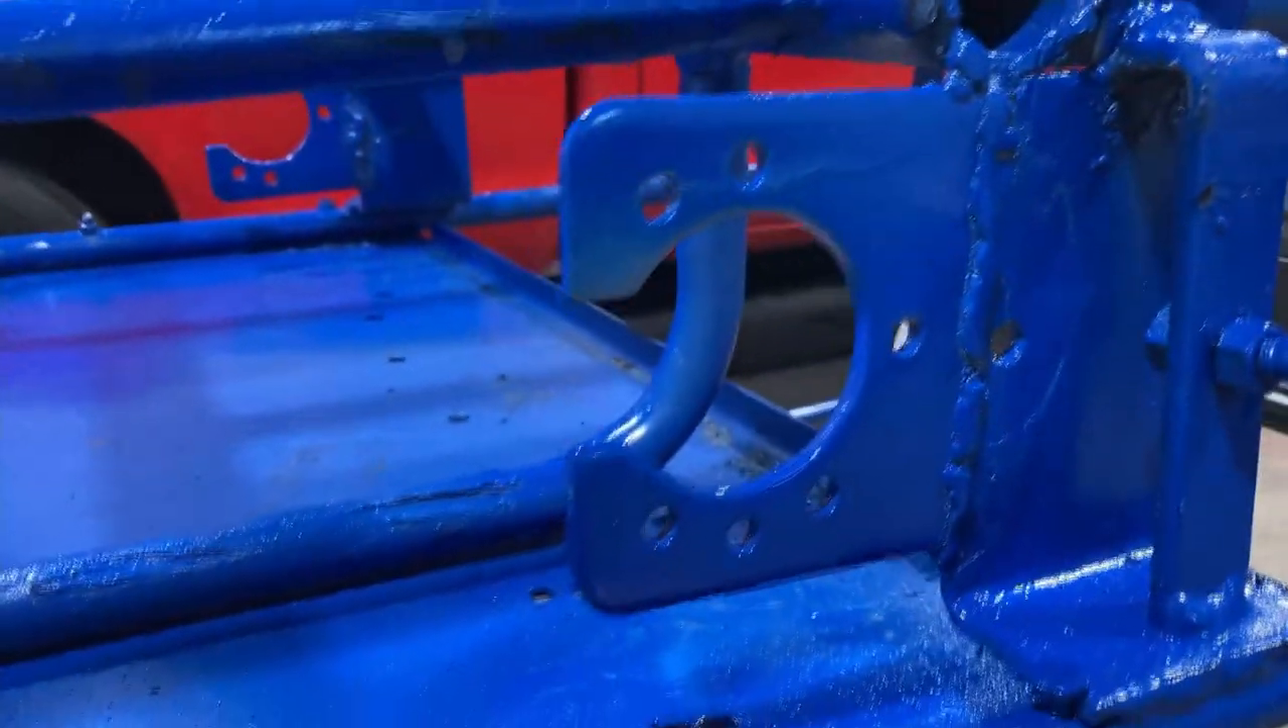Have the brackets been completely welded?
Yes.